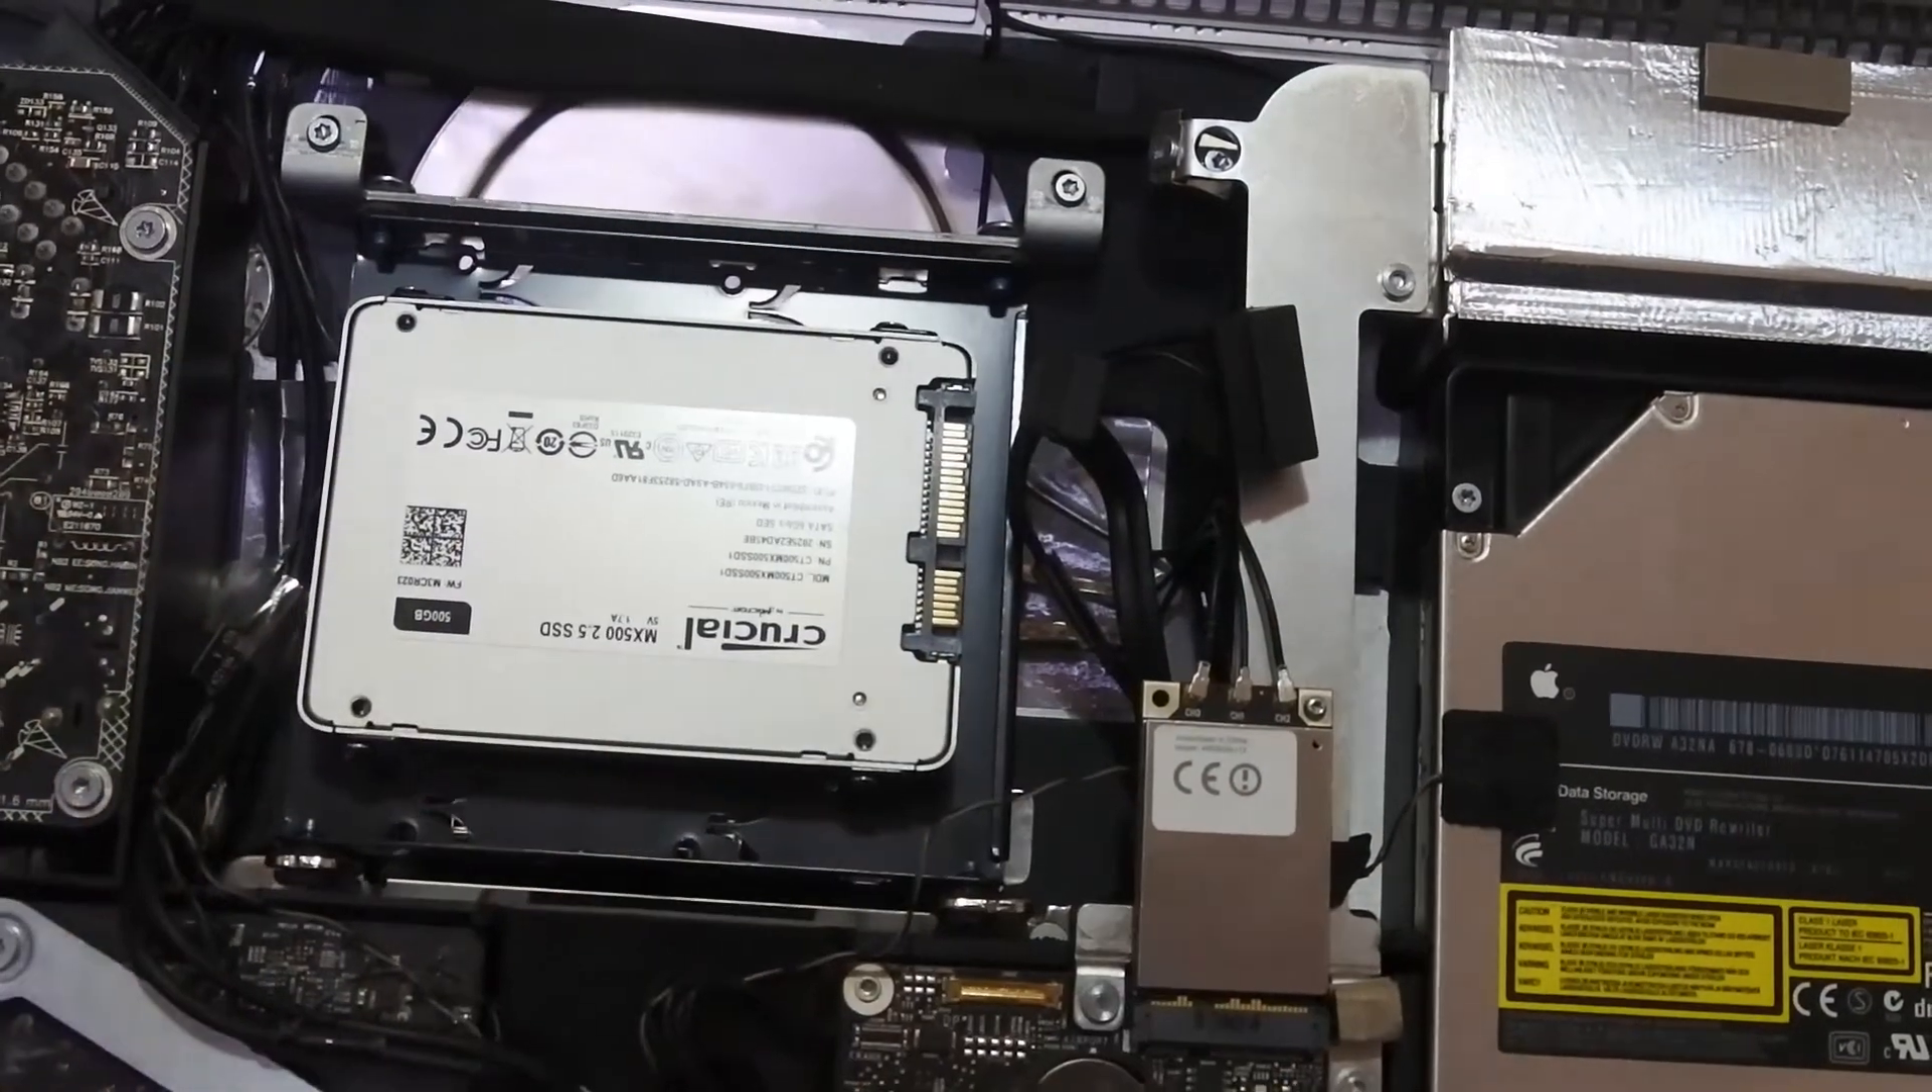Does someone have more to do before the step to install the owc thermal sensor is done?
Yes.